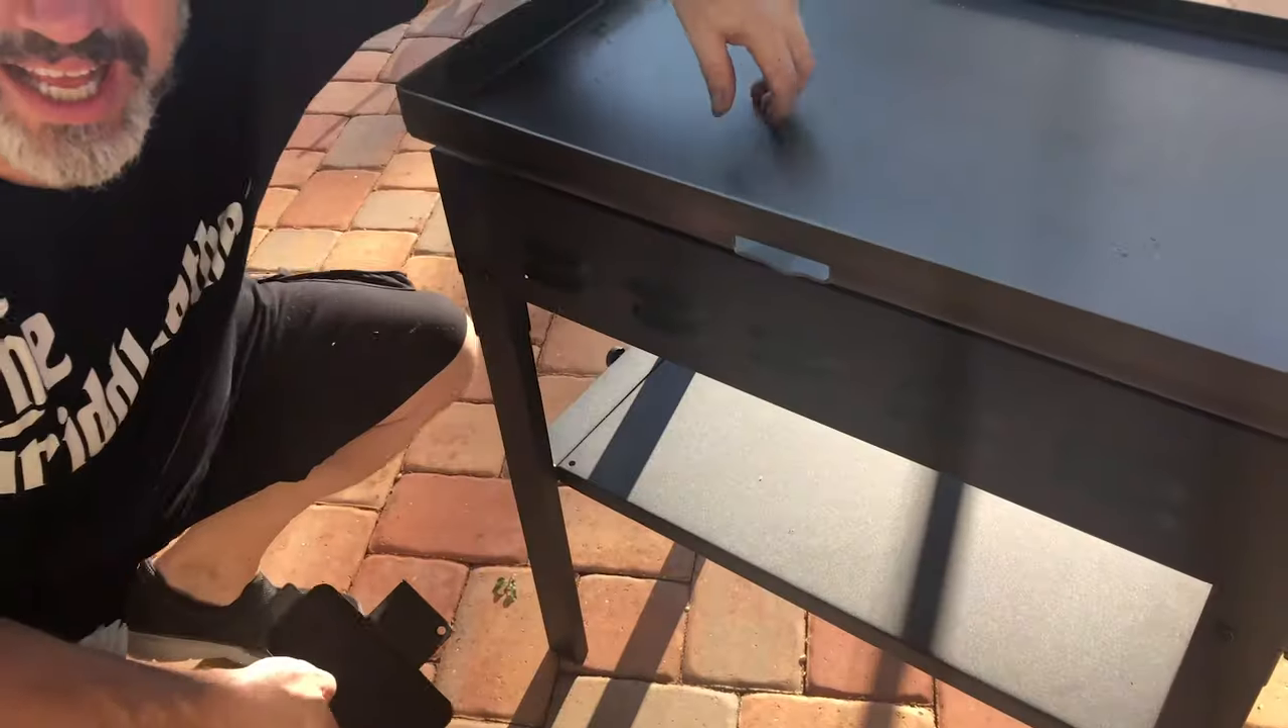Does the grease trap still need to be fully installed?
Yes.